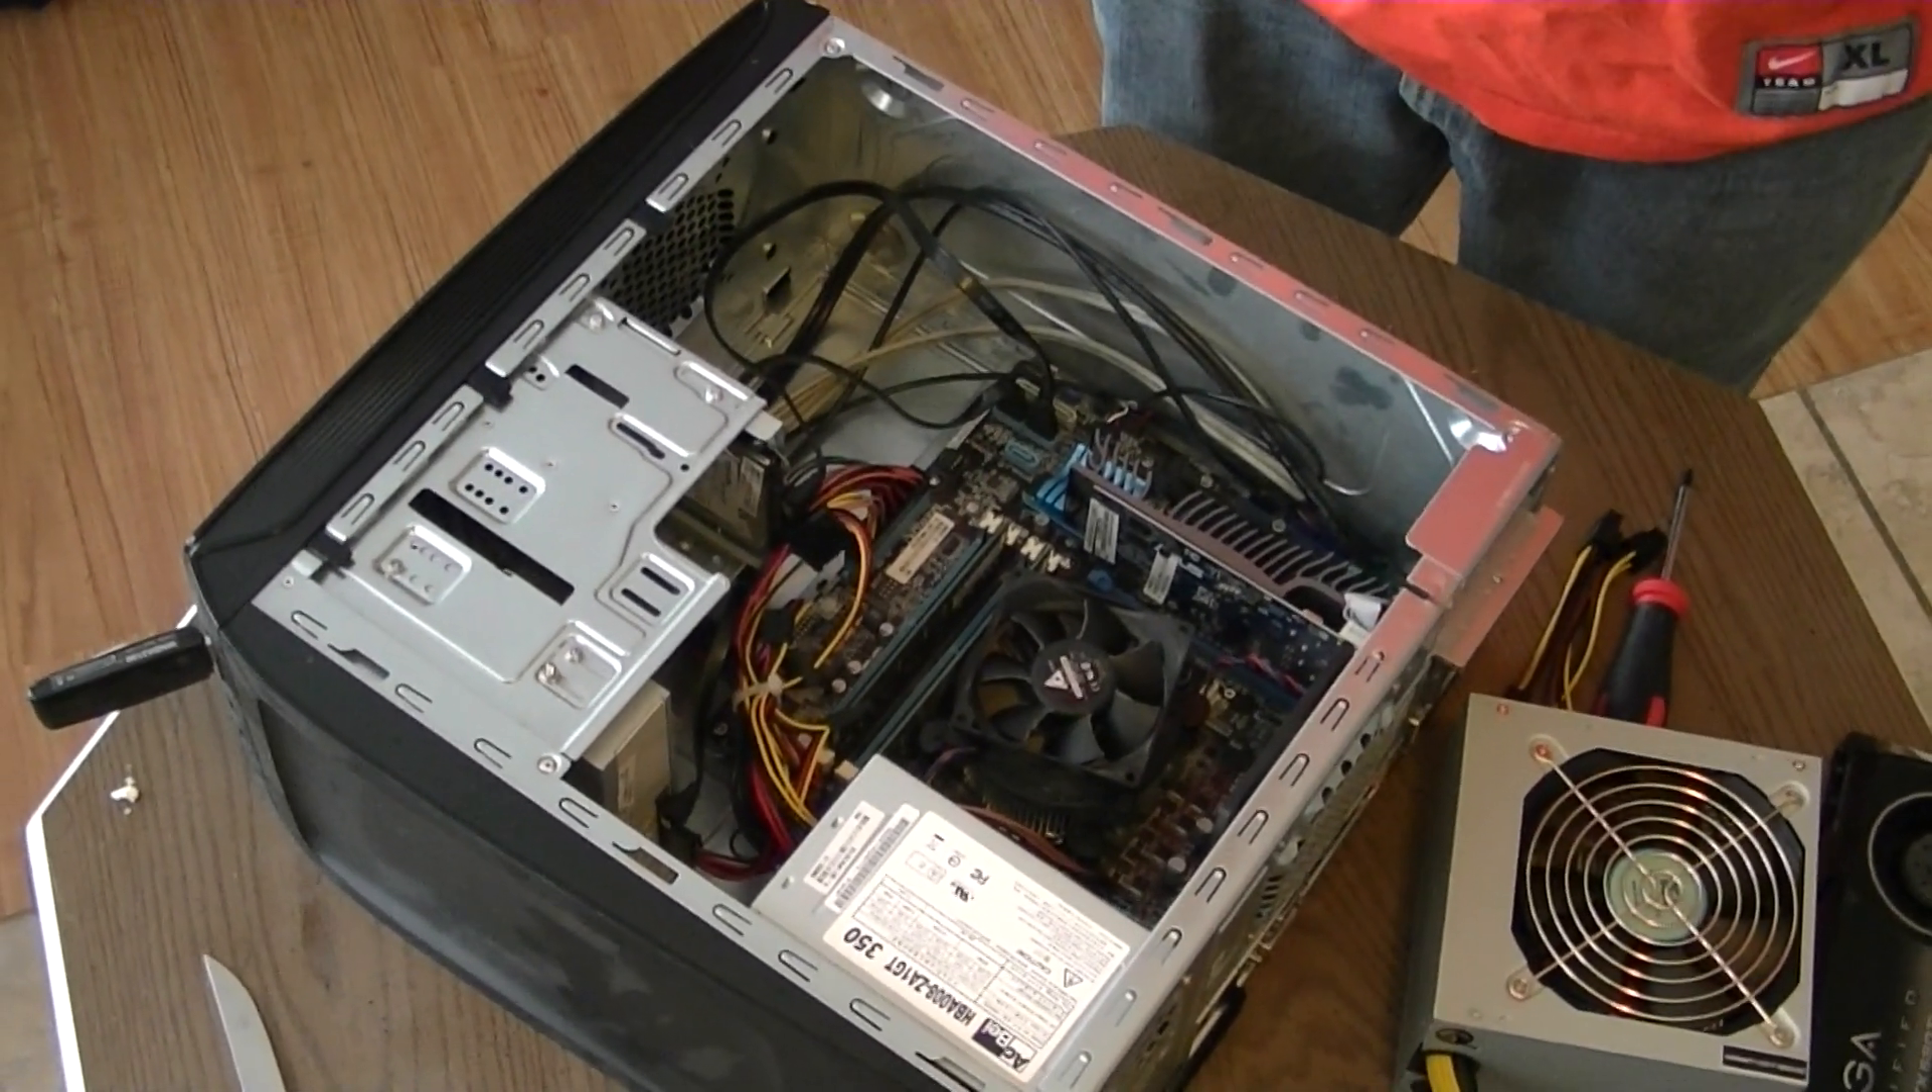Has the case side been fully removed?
Yes.